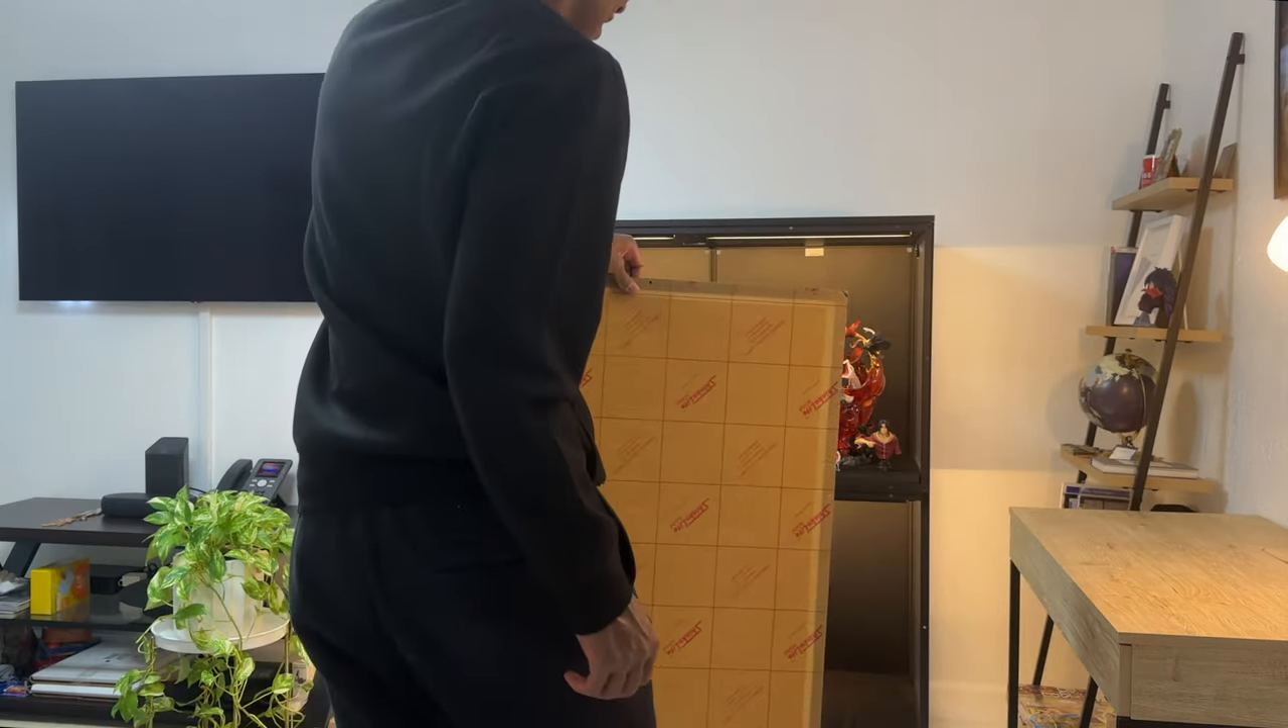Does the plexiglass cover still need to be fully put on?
Yes.